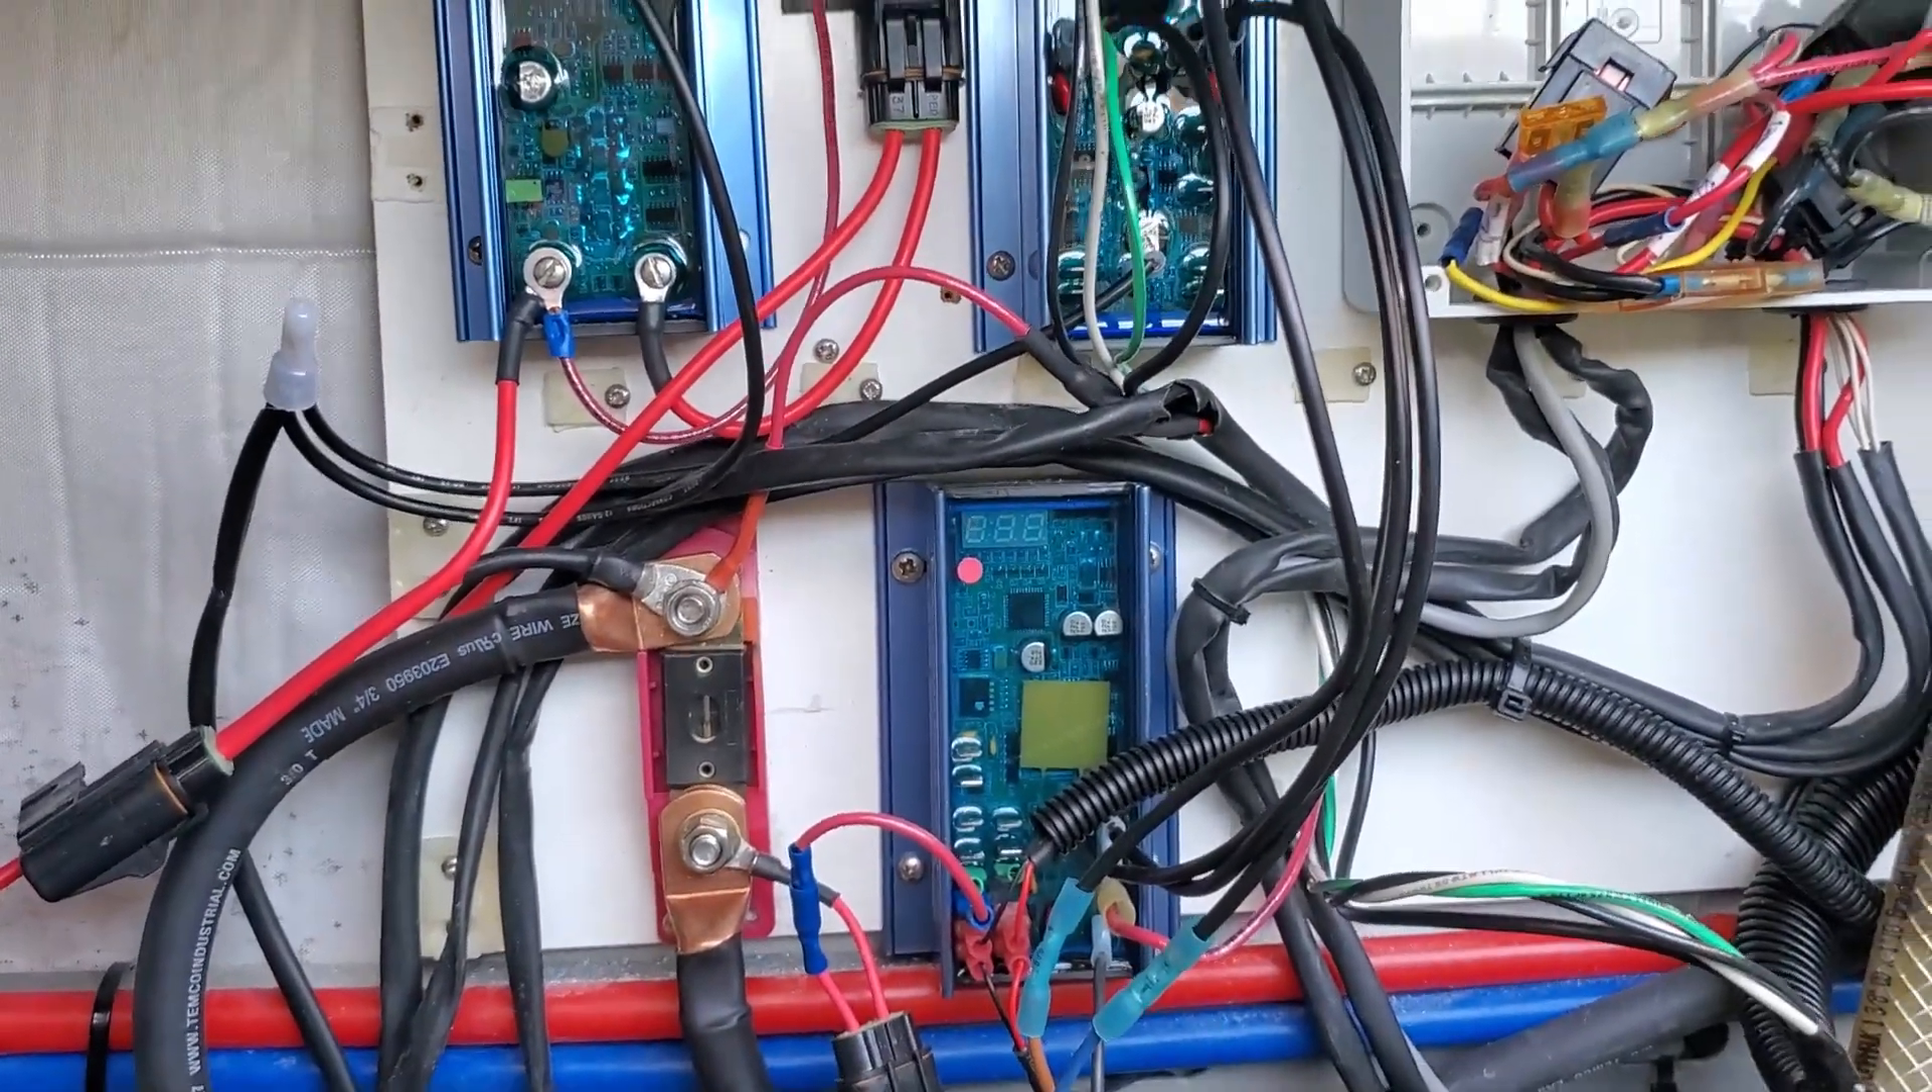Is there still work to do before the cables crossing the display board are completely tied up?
Yes.